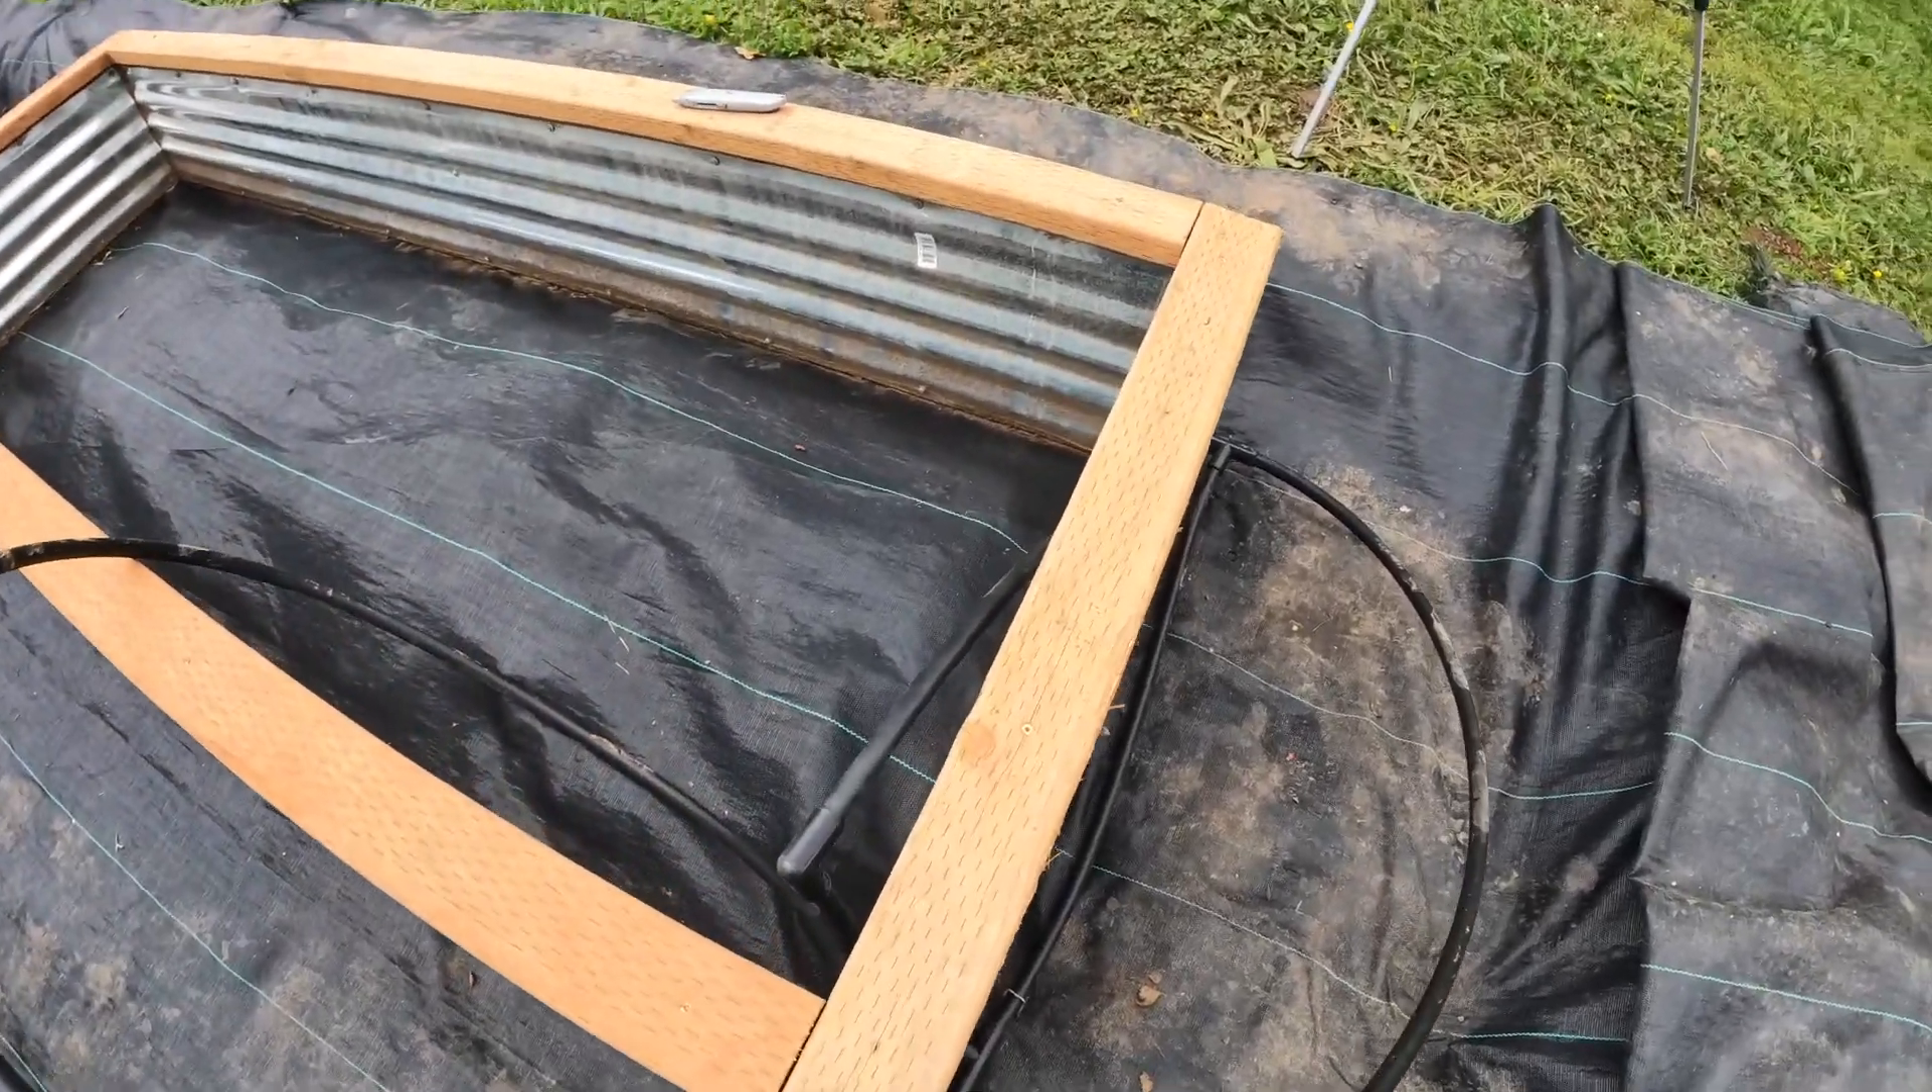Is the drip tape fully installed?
No.